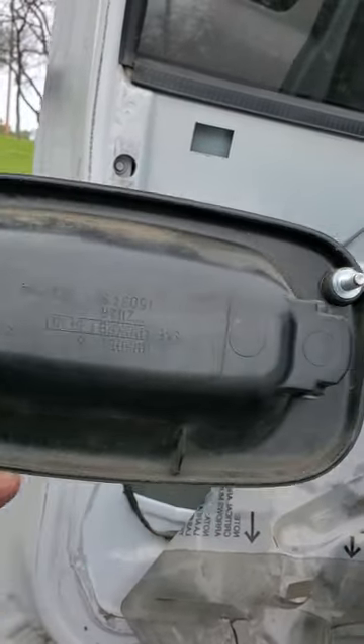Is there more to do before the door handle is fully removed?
No.